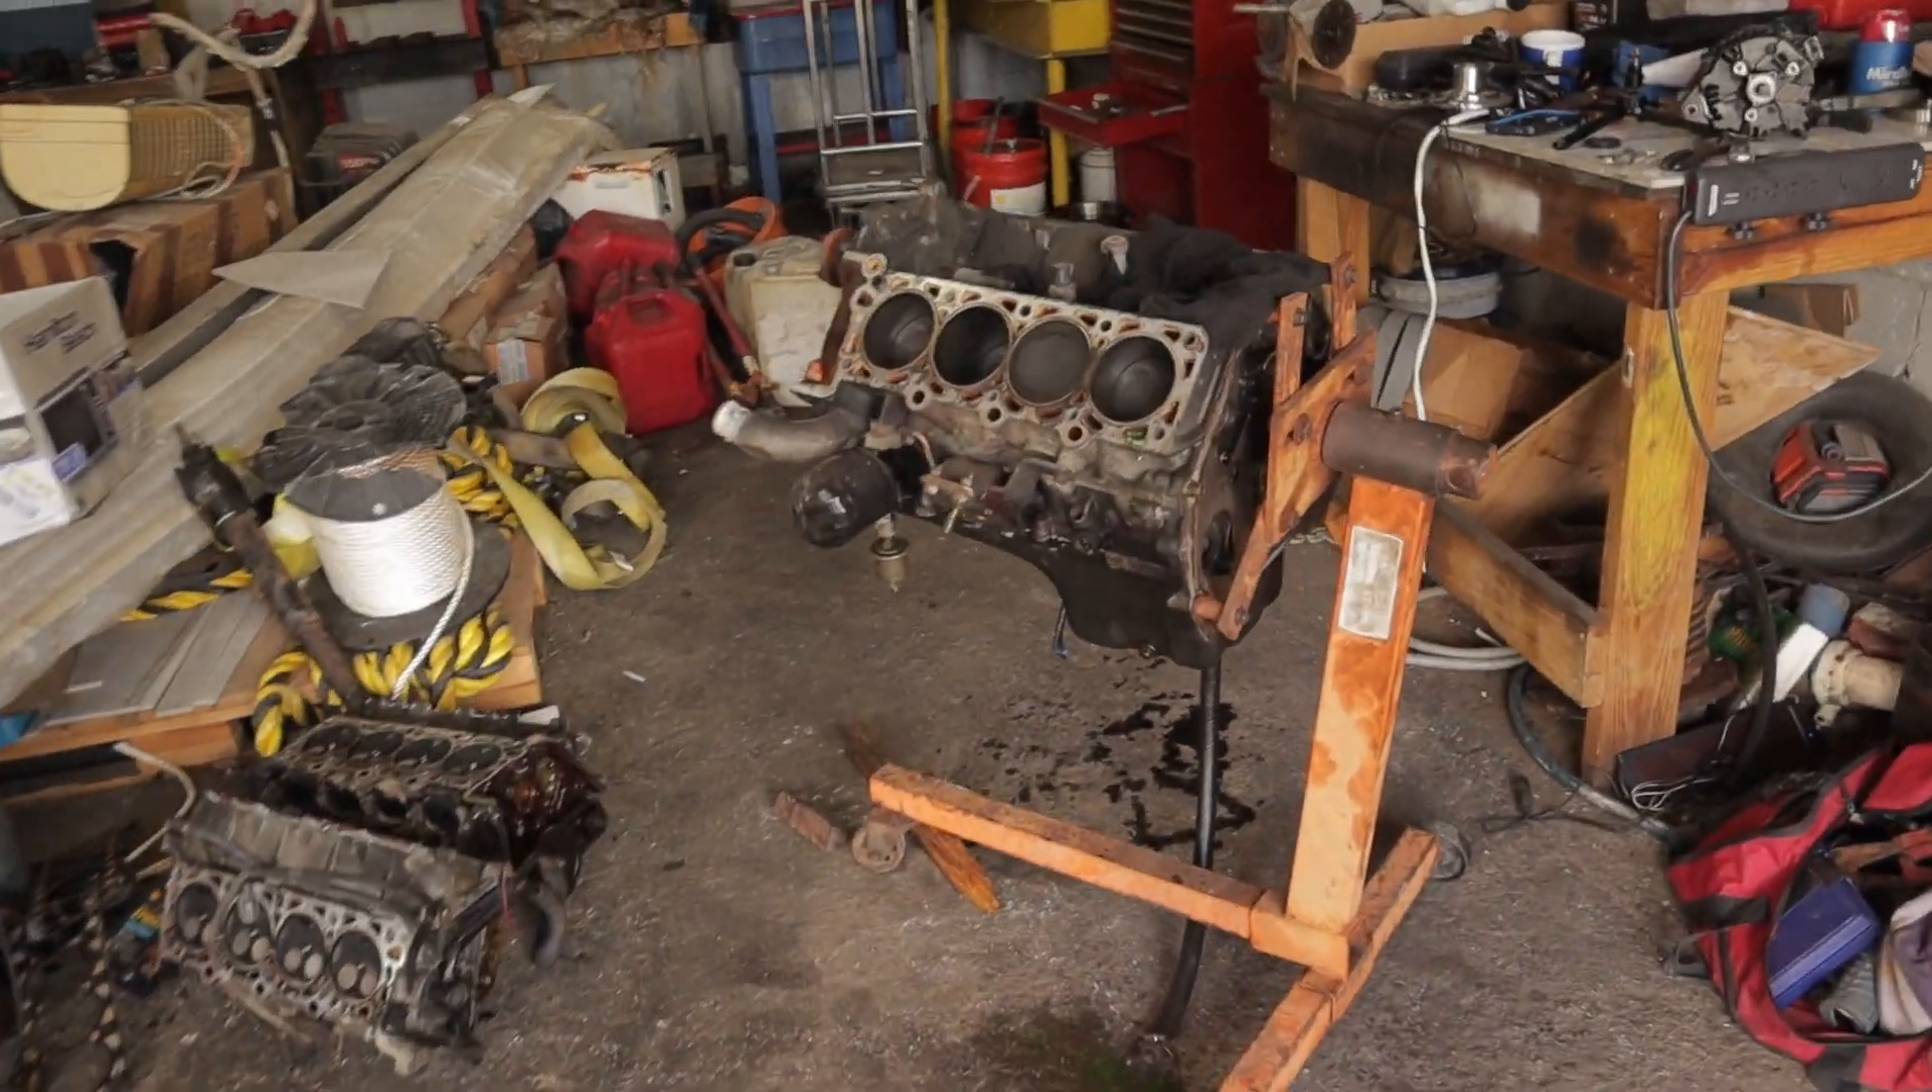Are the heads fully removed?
Yes.